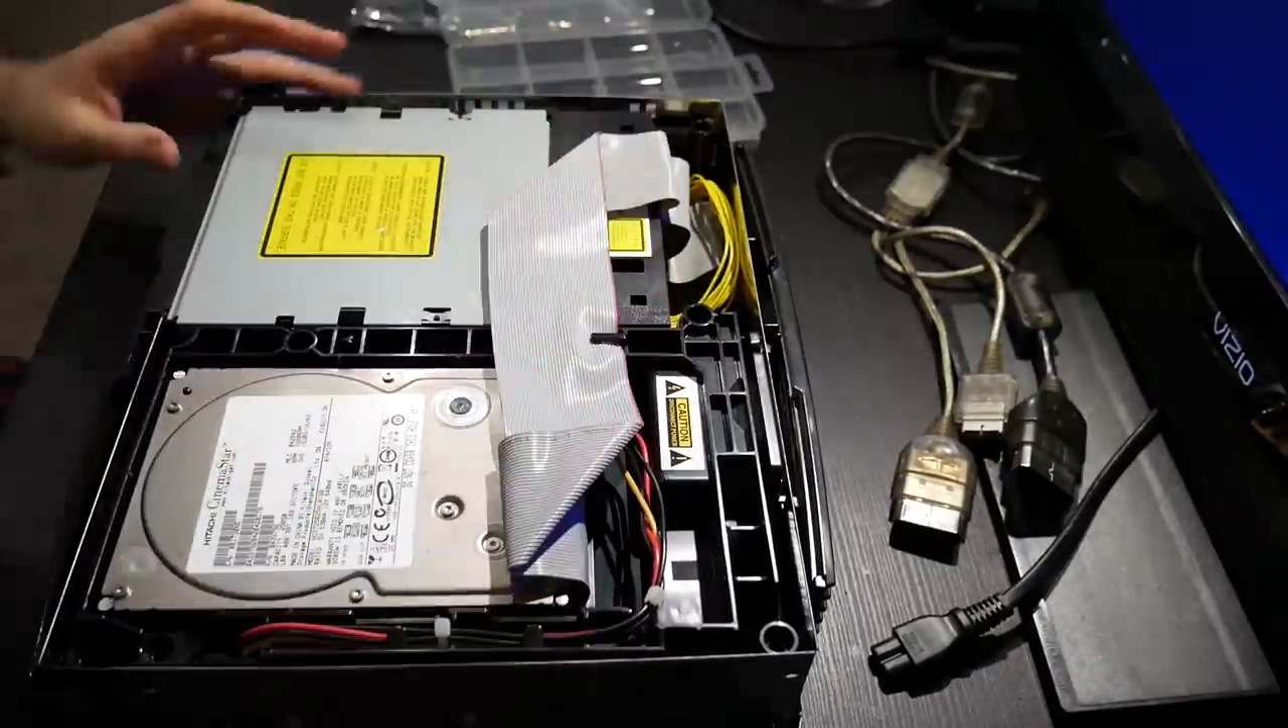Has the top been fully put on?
No.